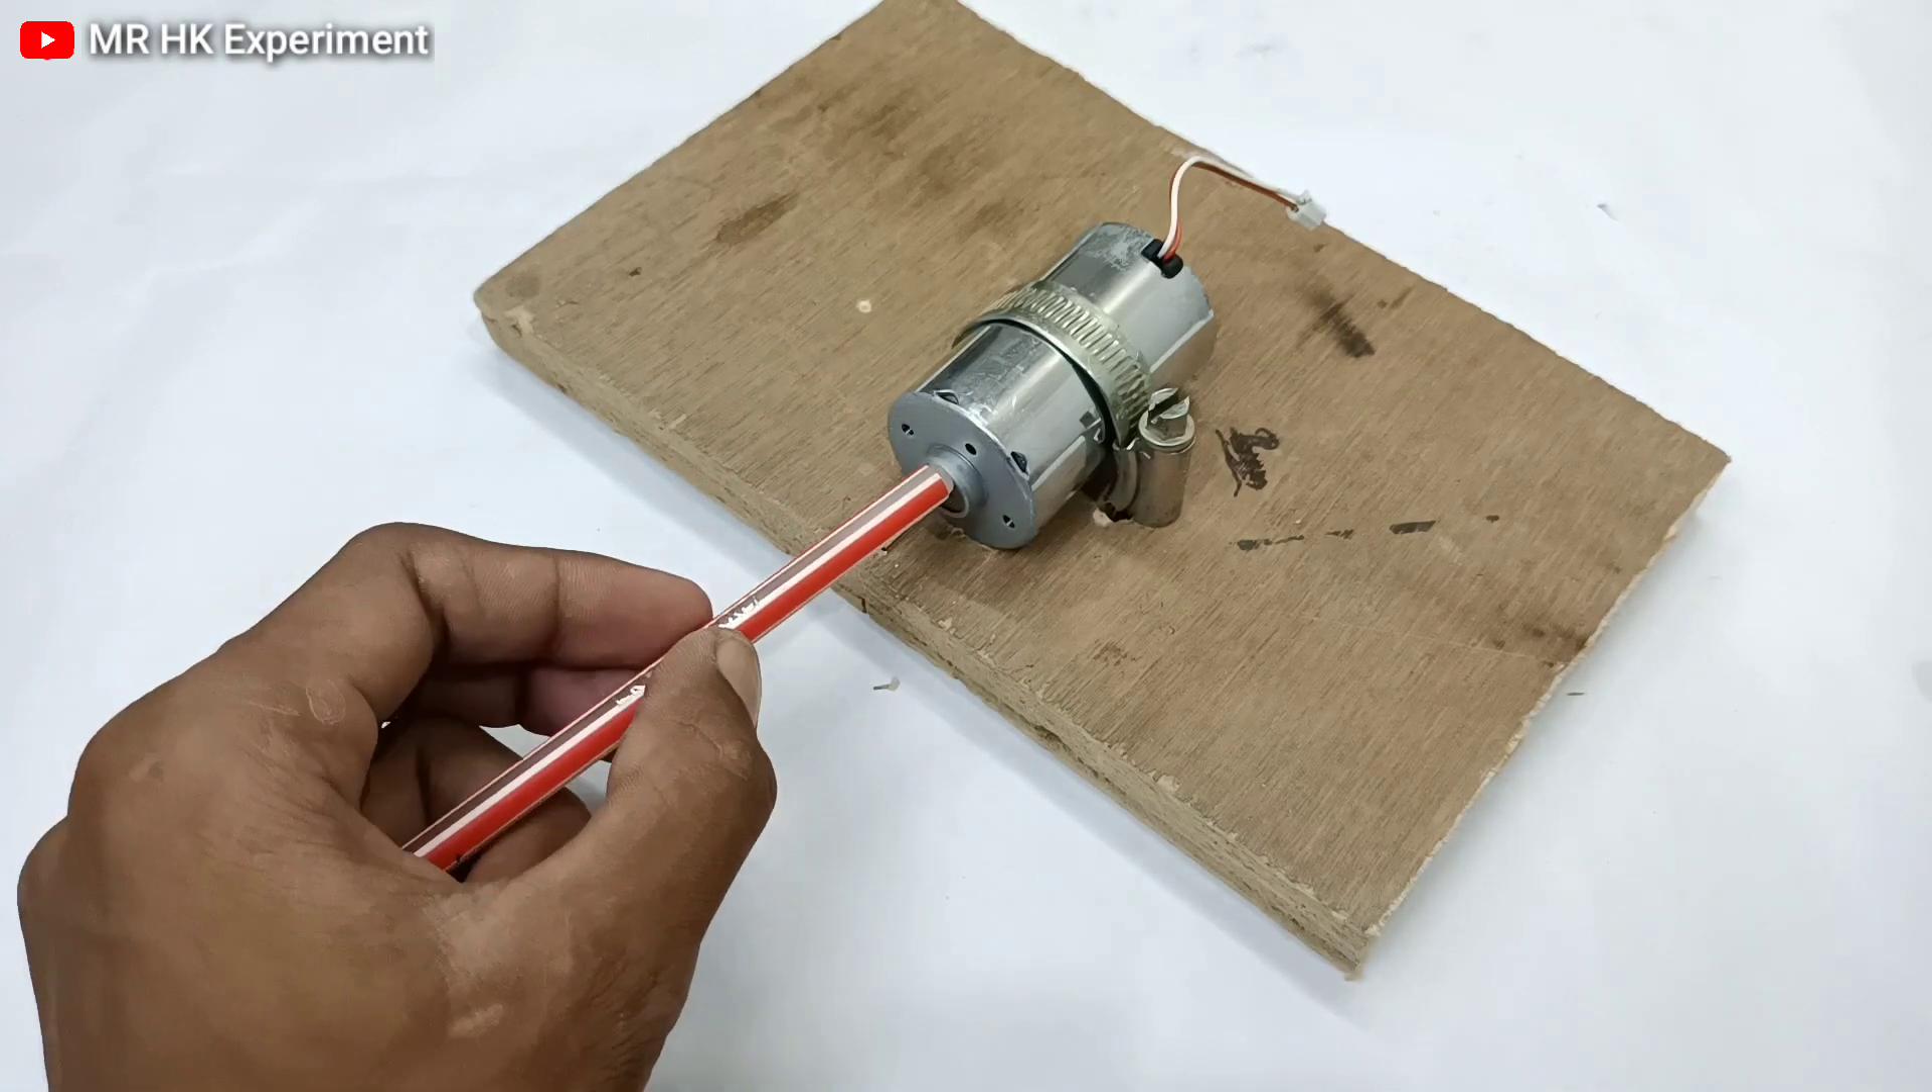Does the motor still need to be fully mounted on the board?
No.